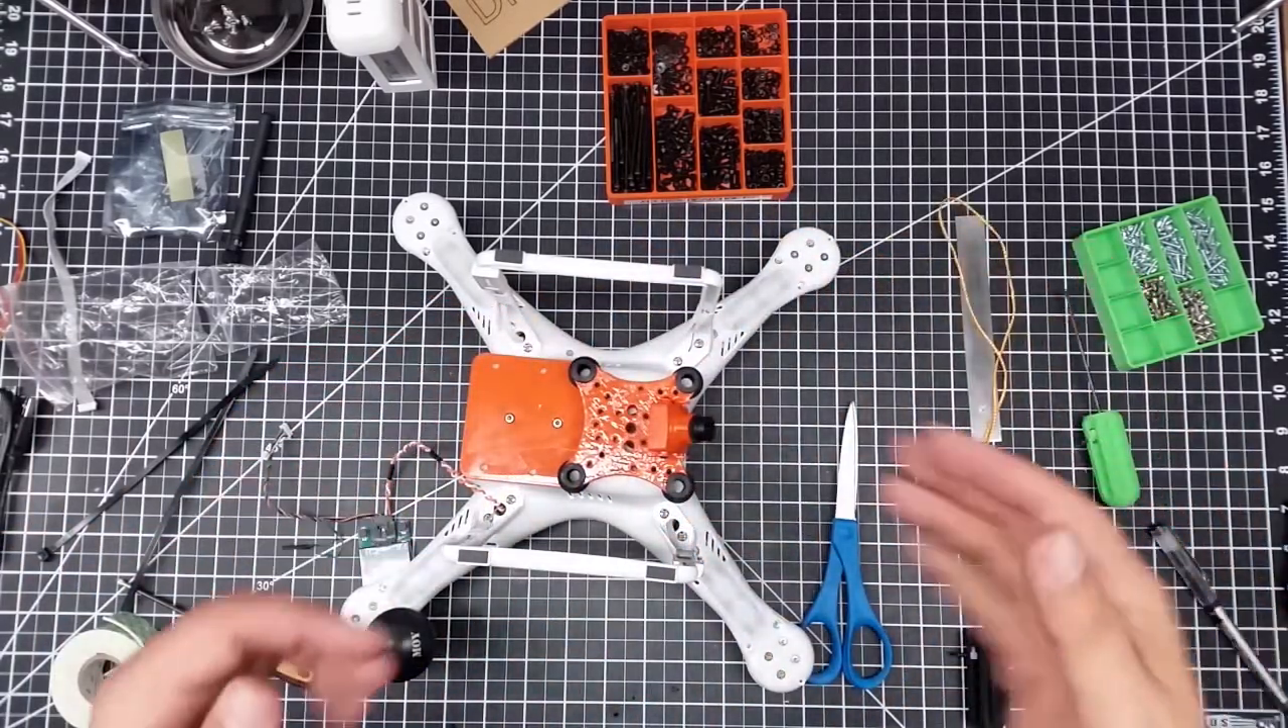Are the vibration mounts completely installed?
Yes.